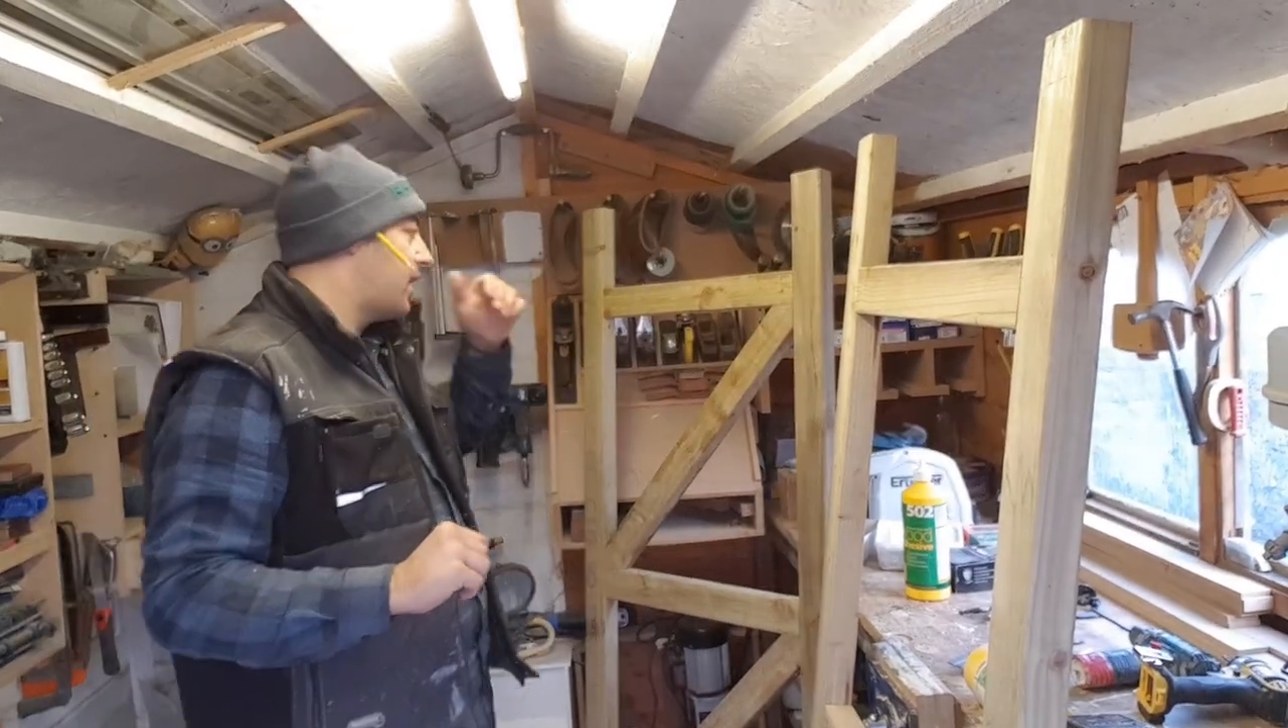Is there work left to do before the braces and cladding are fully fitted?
Yes.